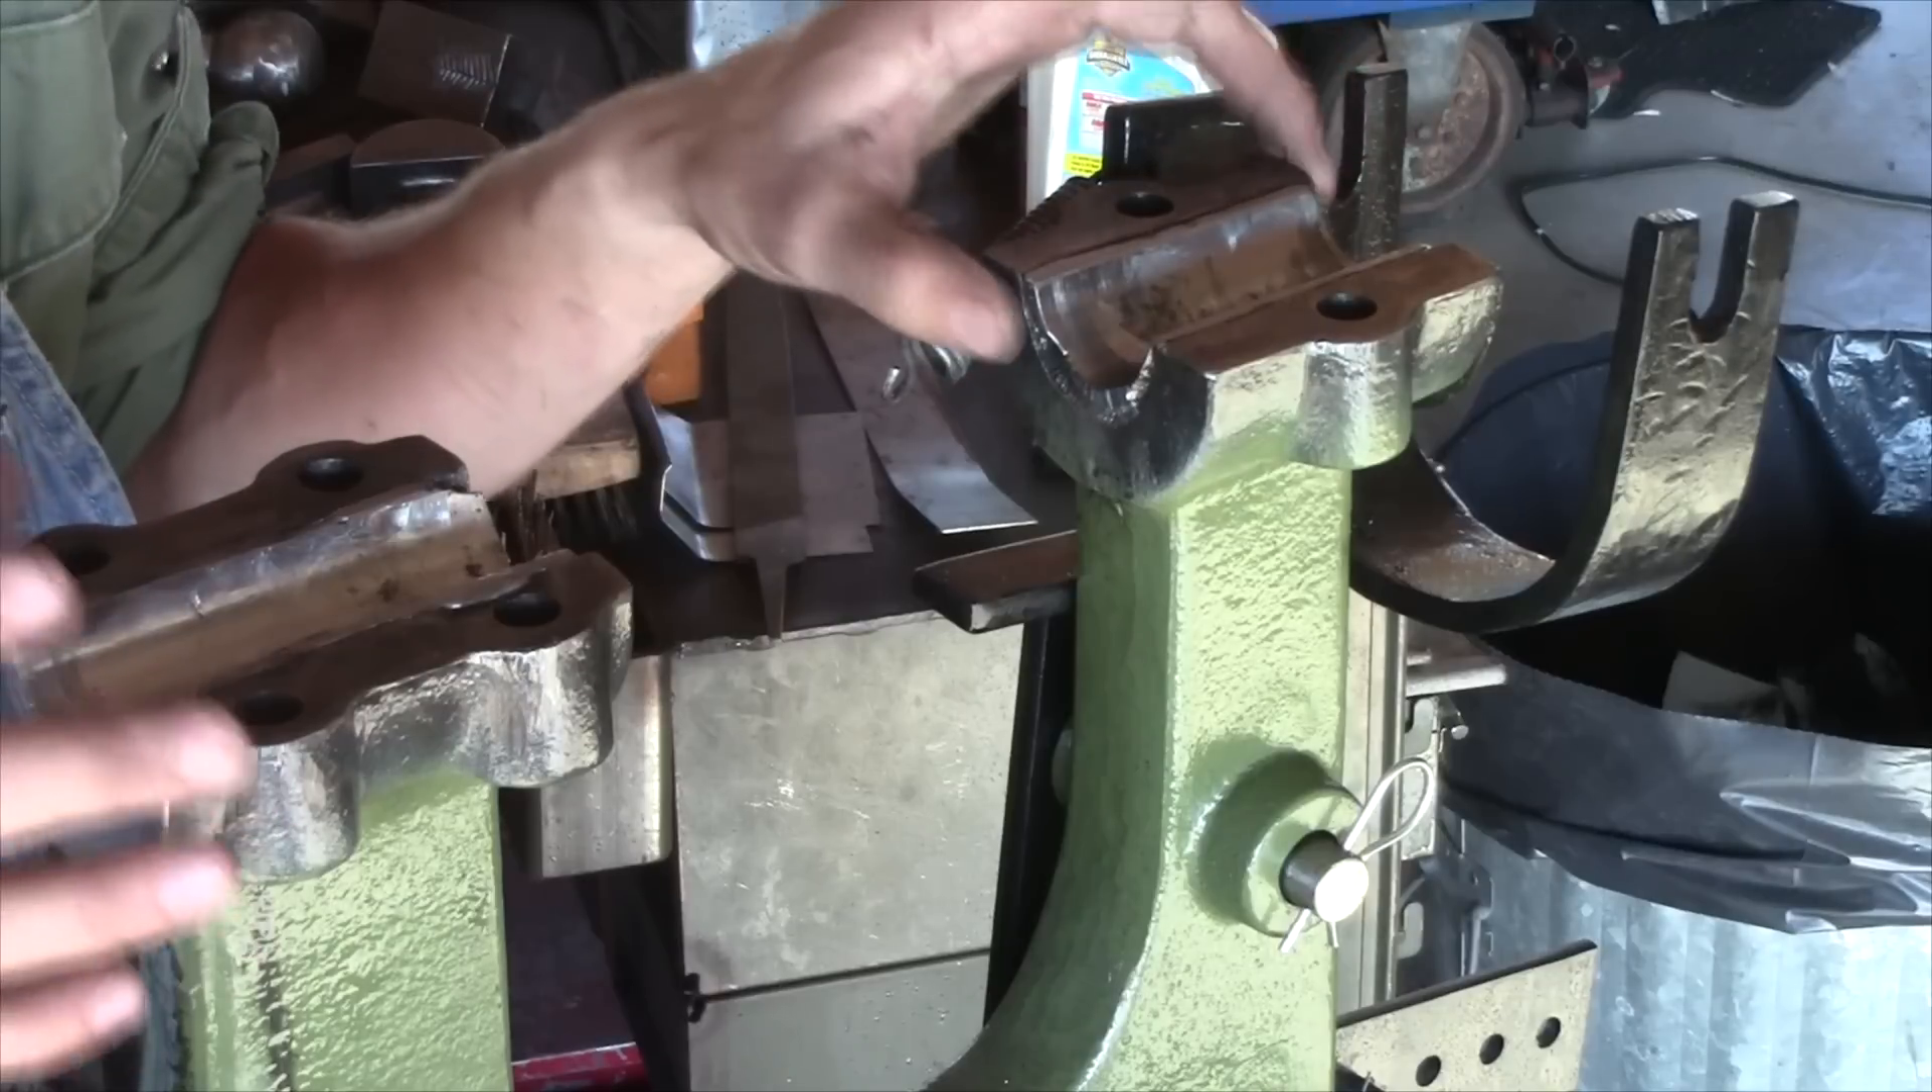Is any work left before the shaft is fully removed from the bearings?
No.